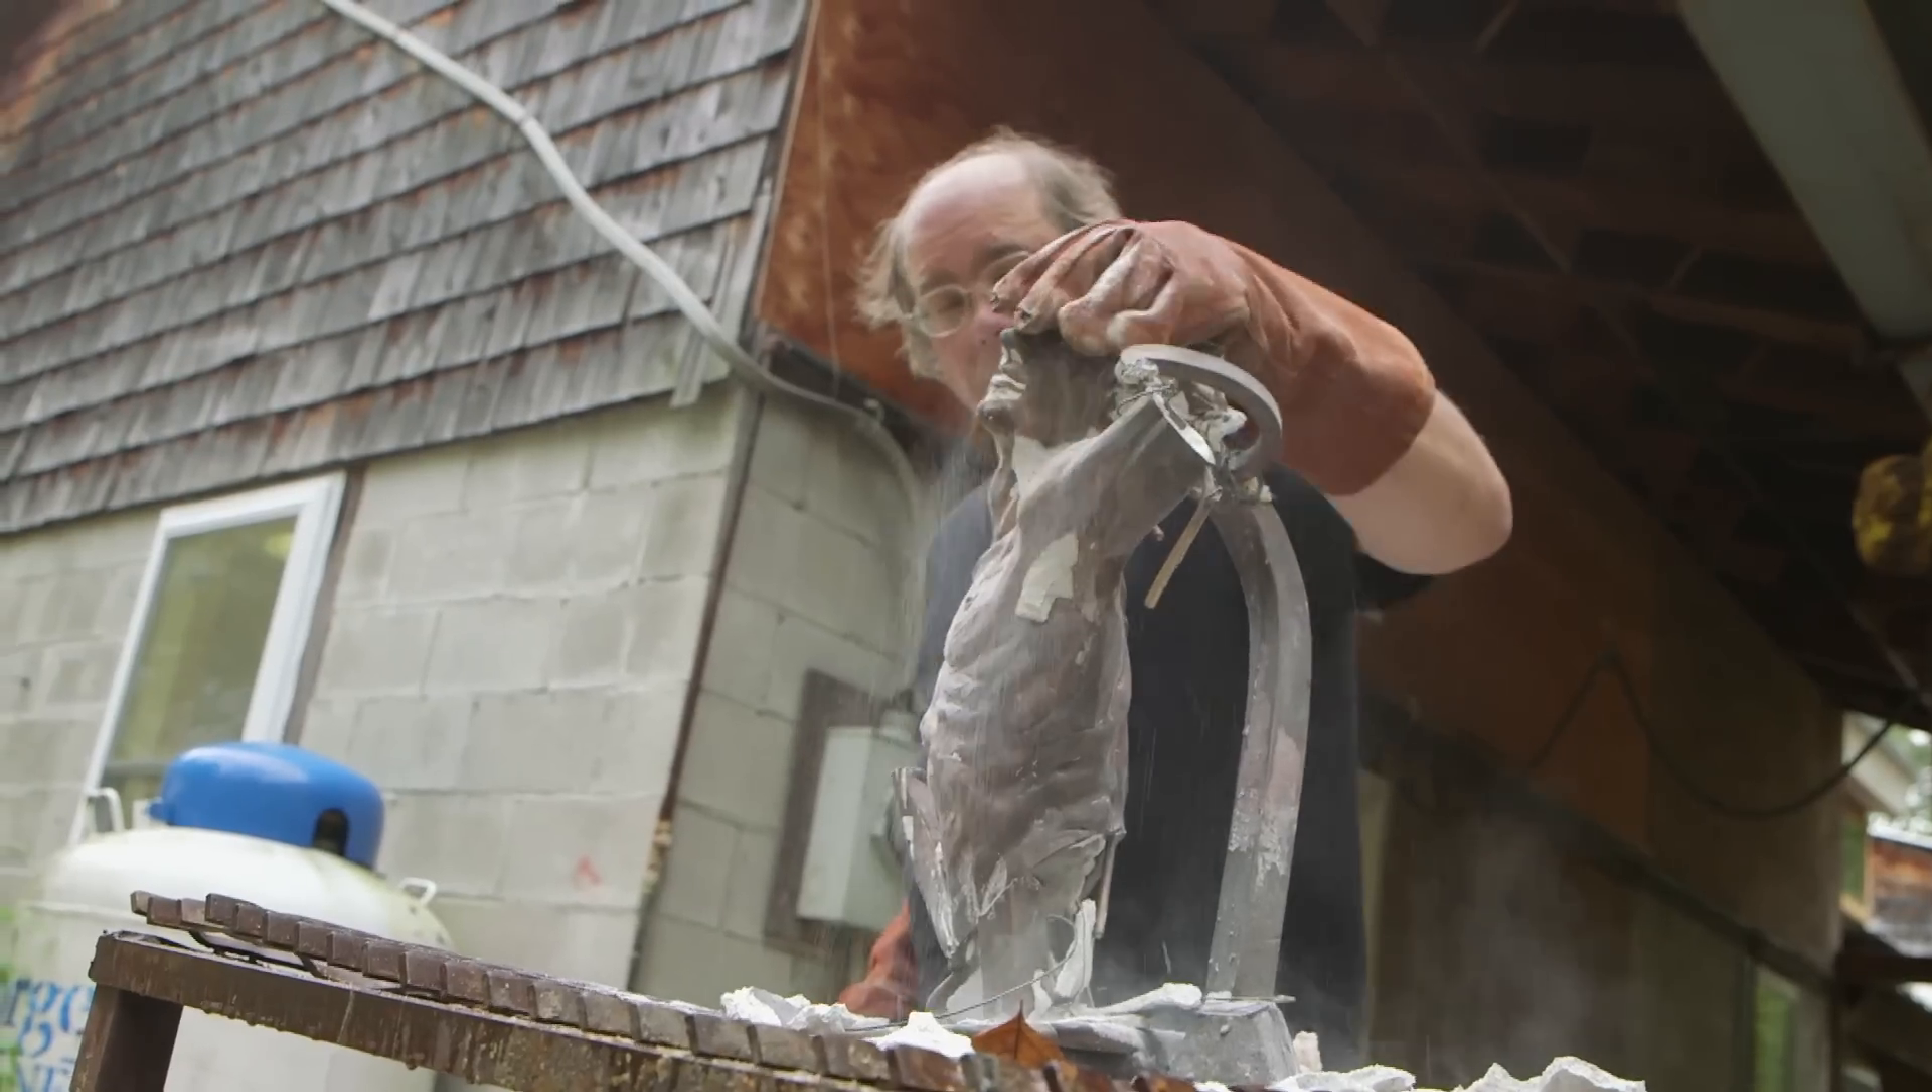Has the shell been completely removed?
No.